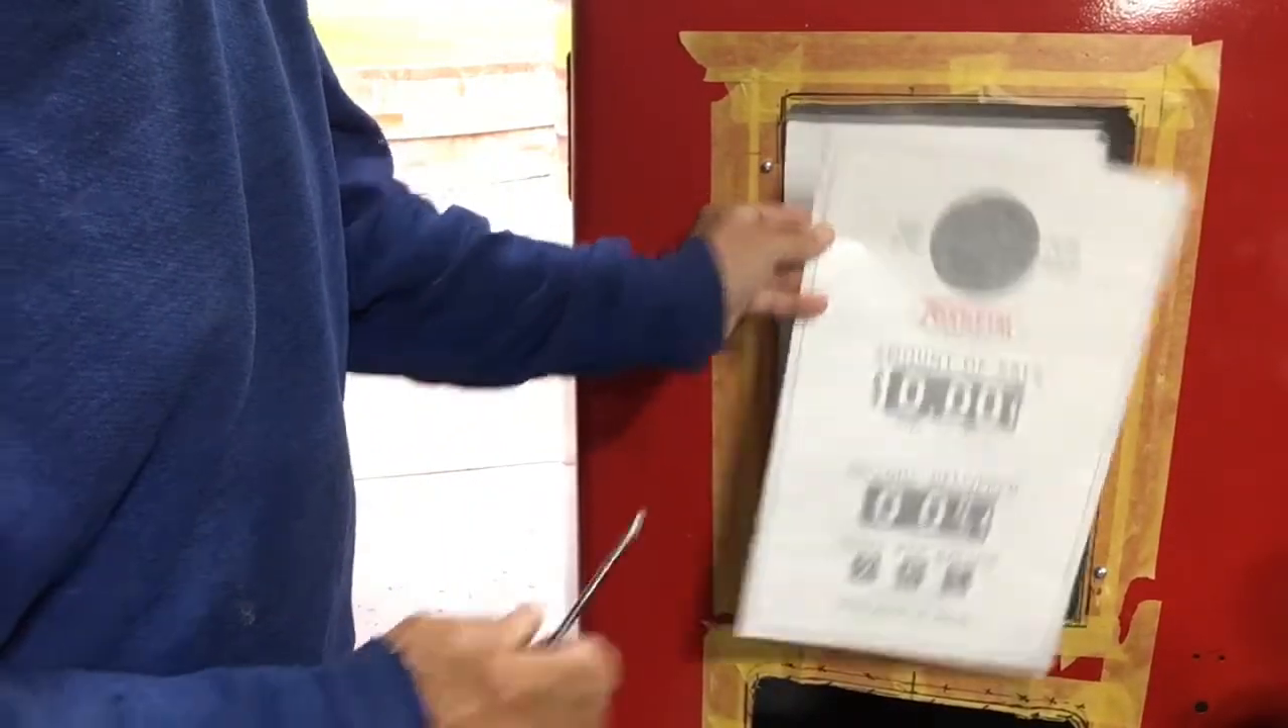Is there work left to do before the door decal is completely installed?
Yes.